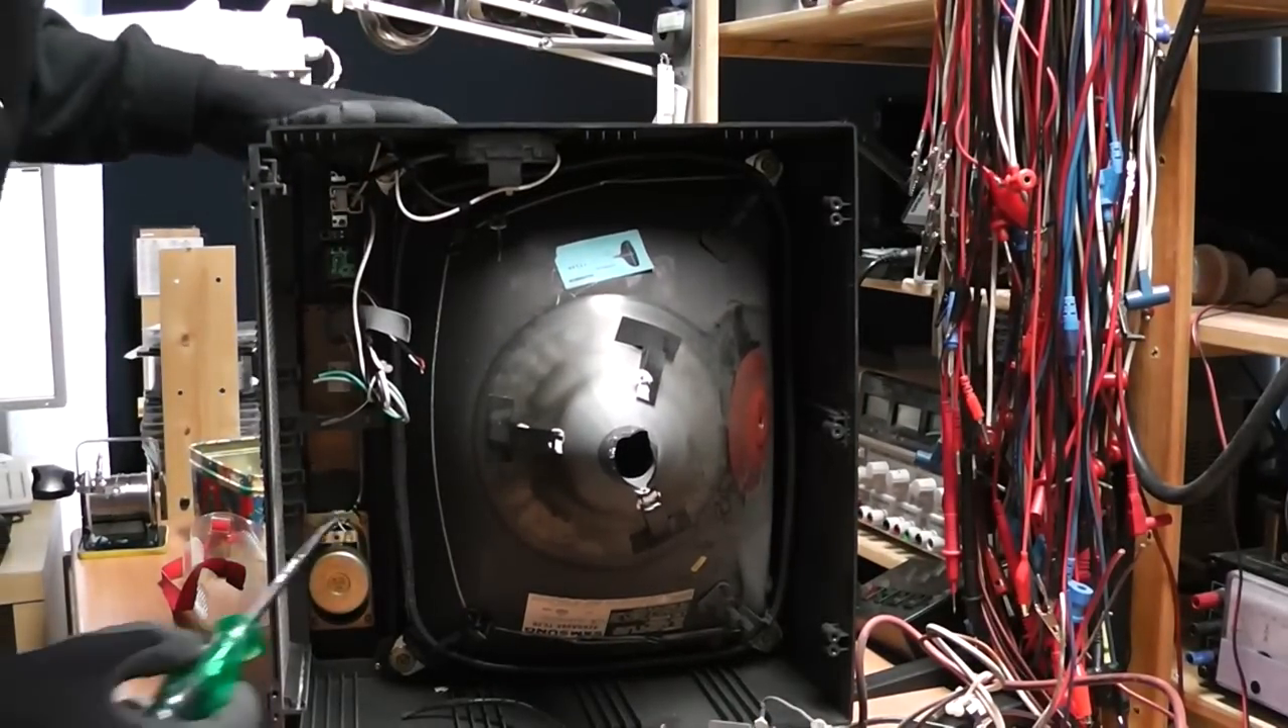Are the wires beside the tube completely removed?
No.